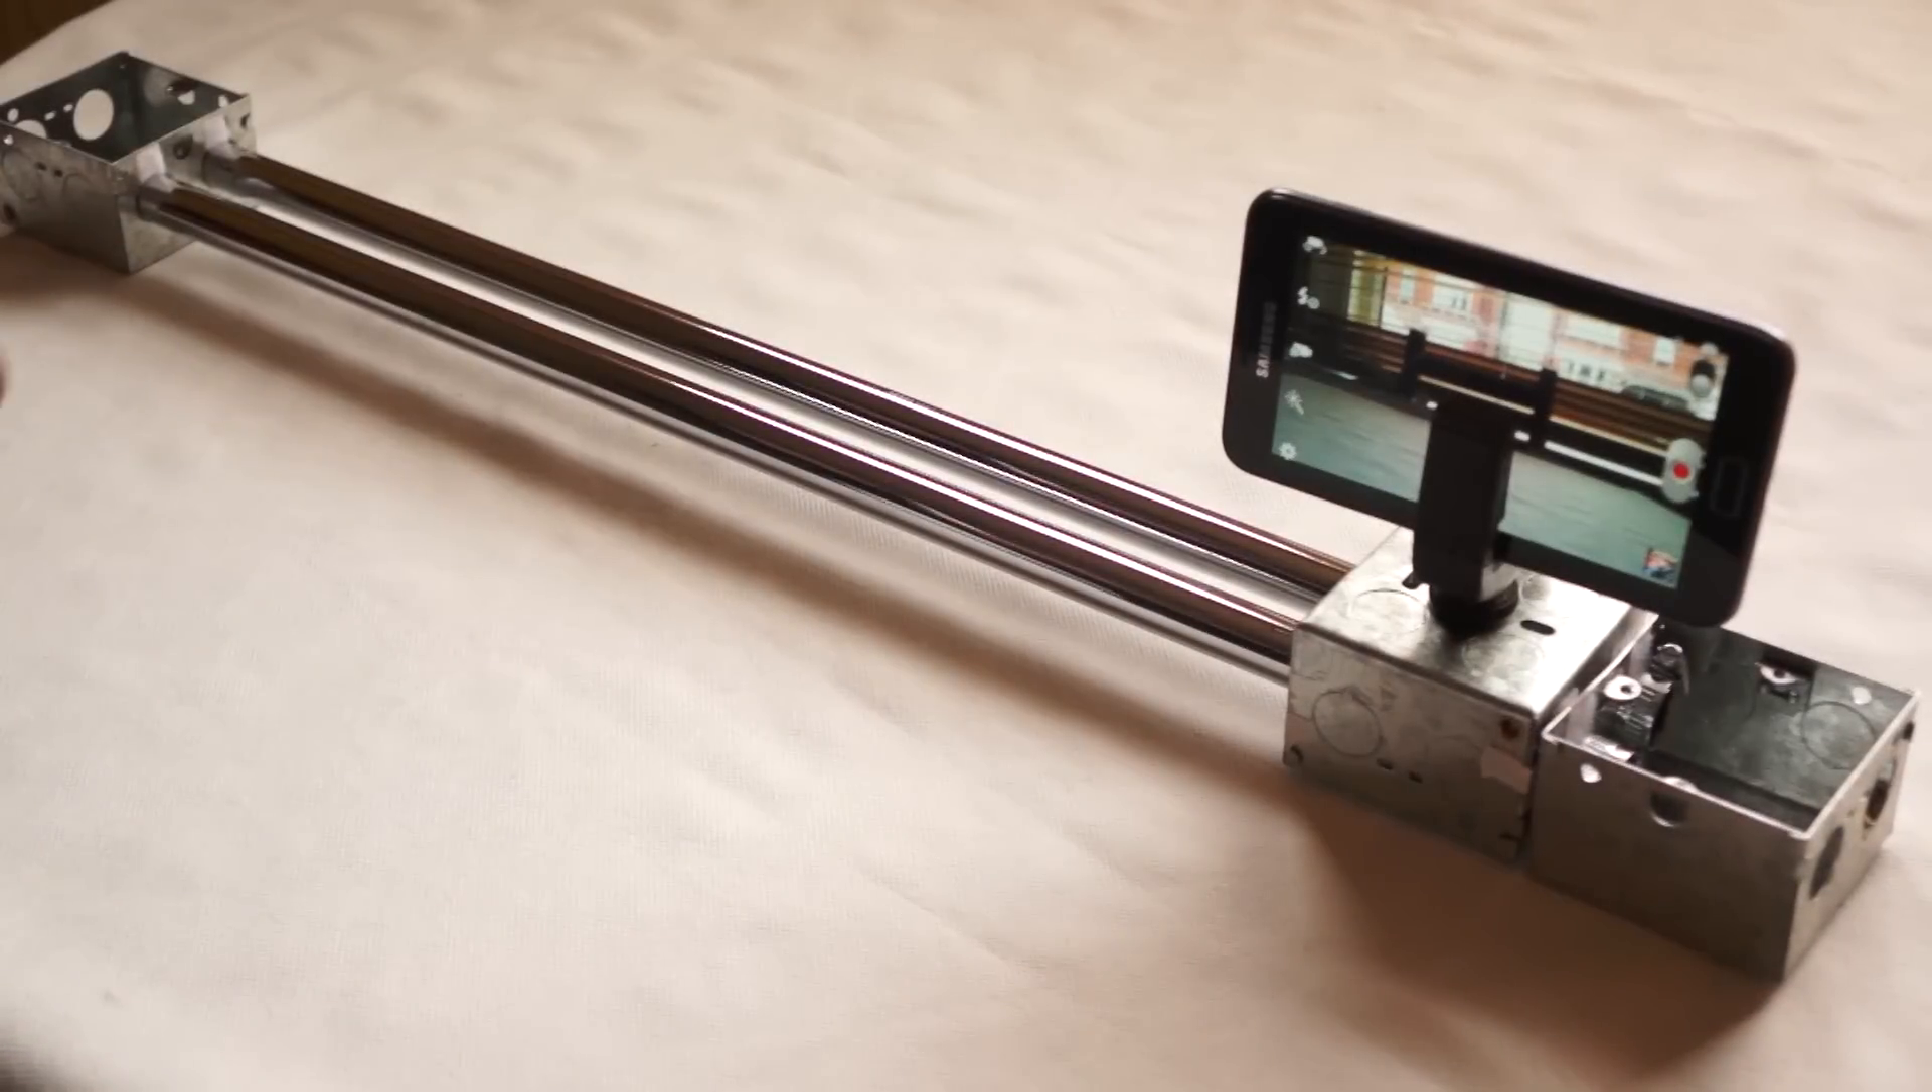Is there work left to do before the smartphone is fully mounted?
No.